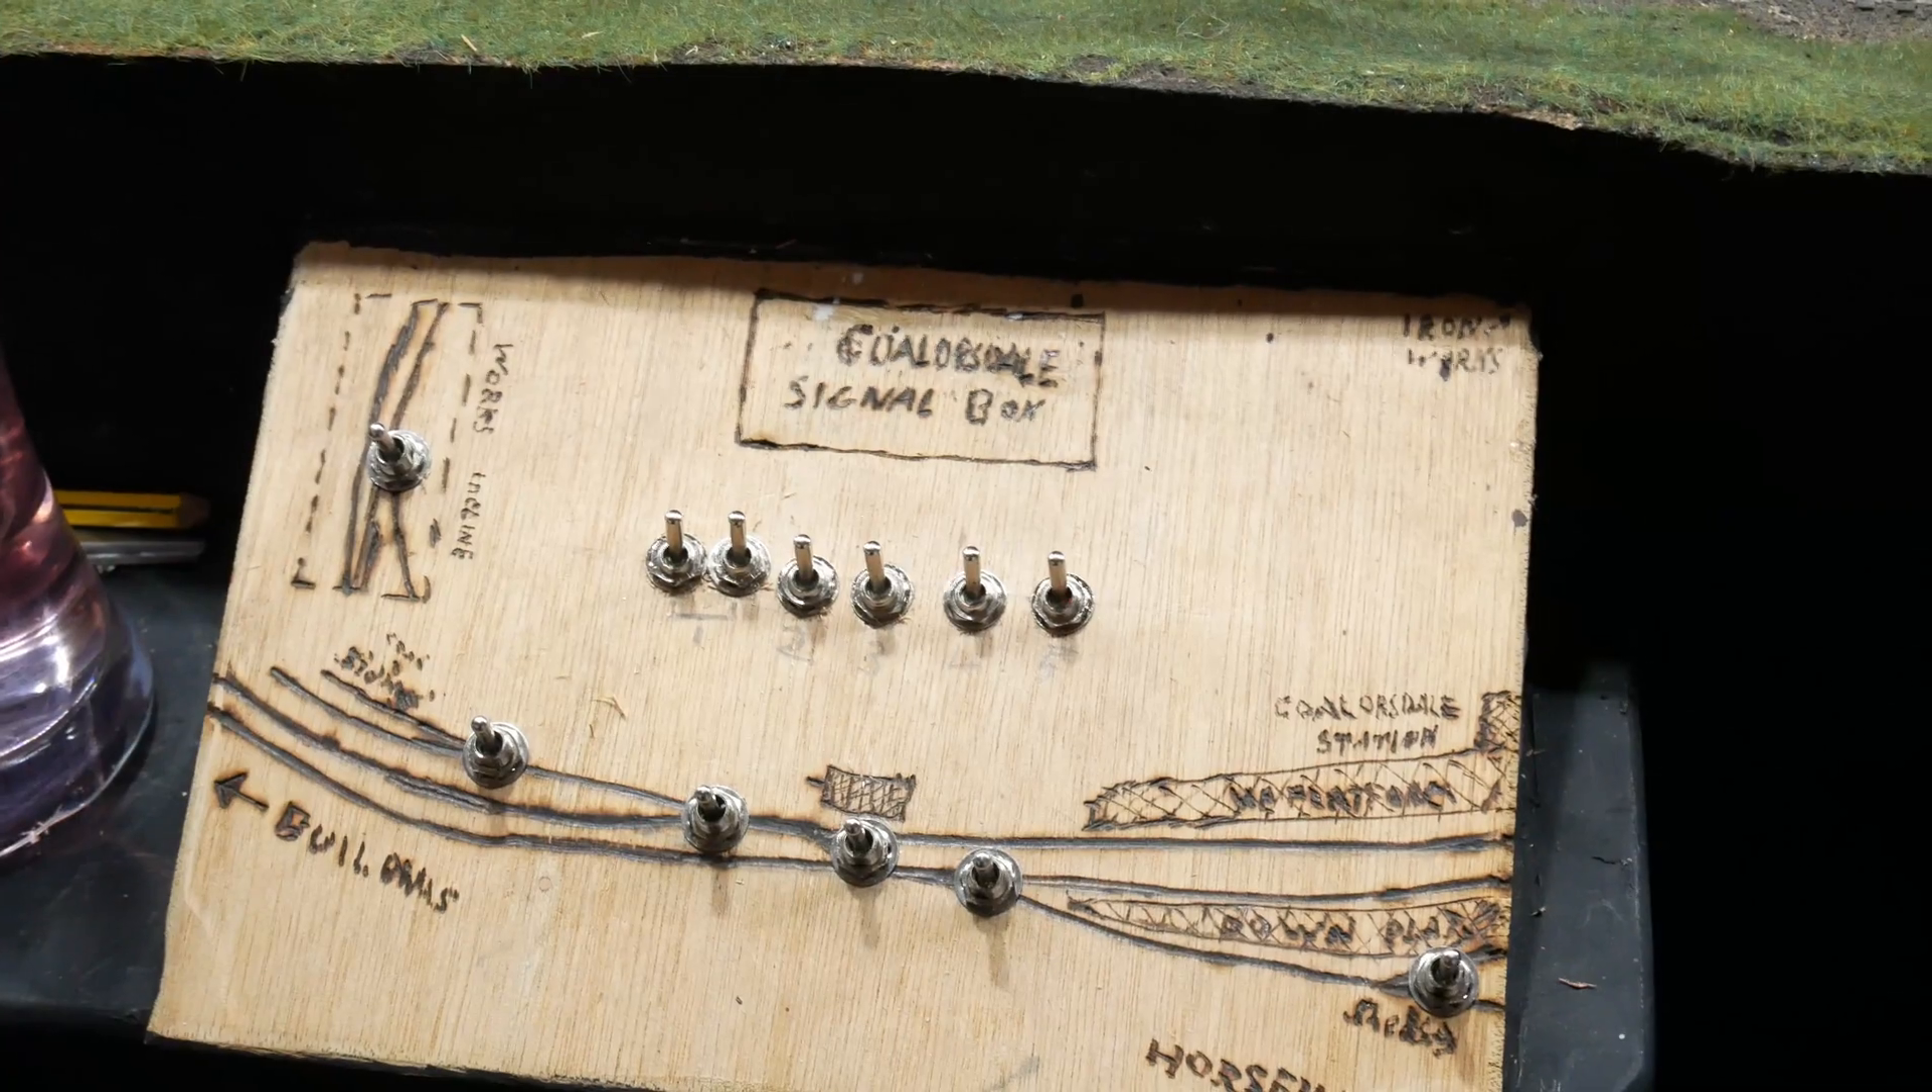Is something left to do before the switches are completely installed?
No.